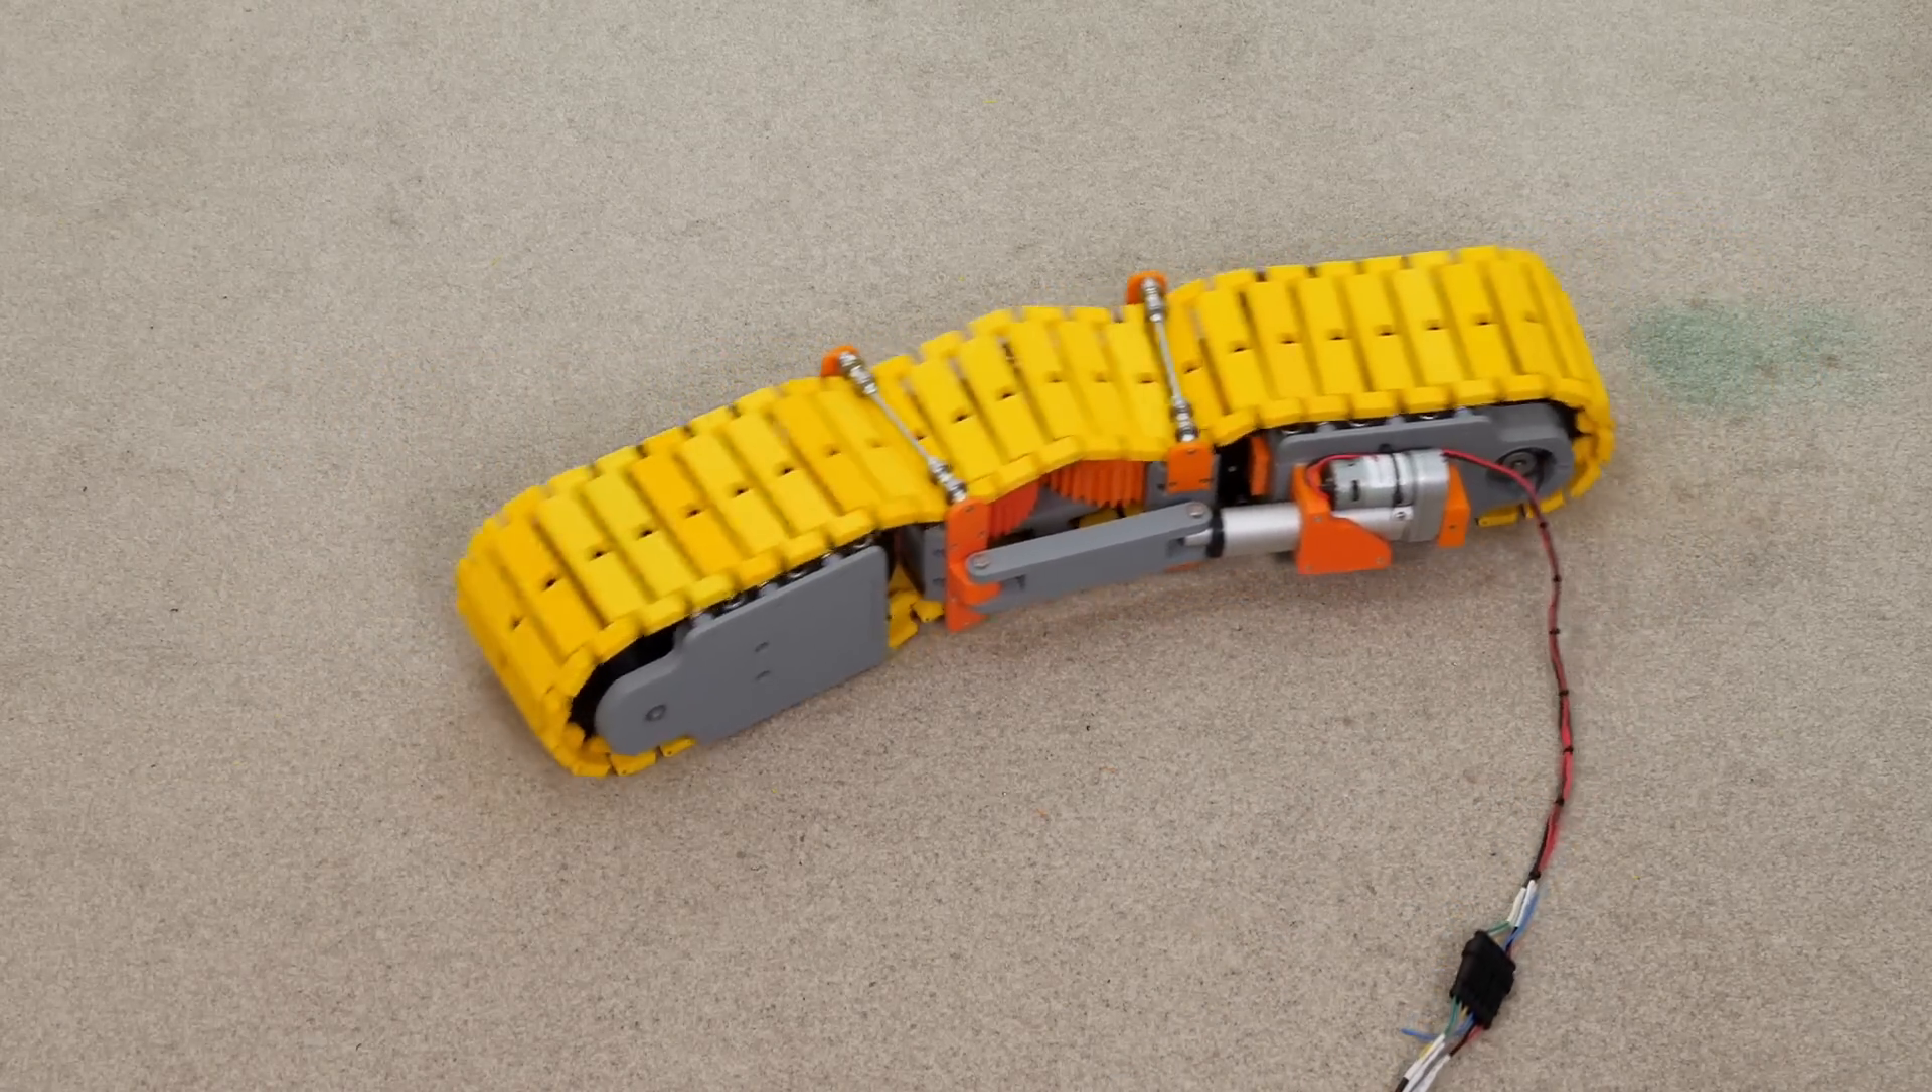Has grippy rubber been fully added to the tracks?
No.